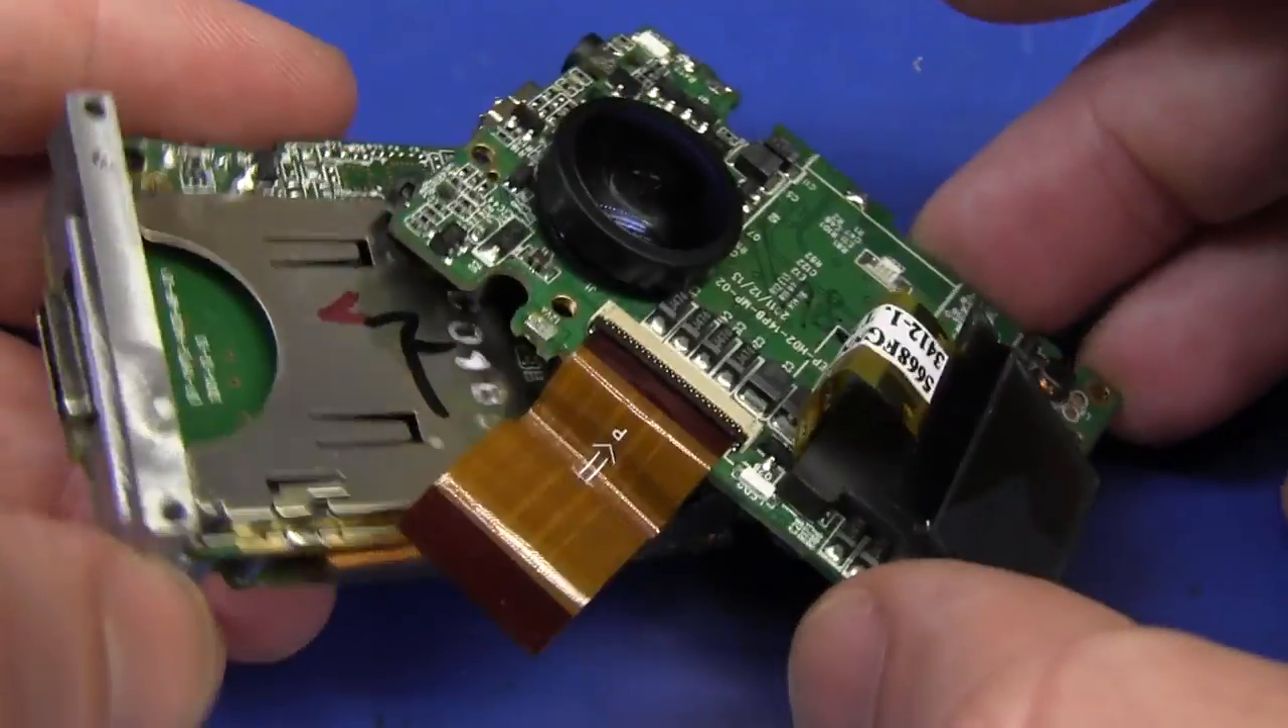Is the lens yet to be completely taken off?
Yes.